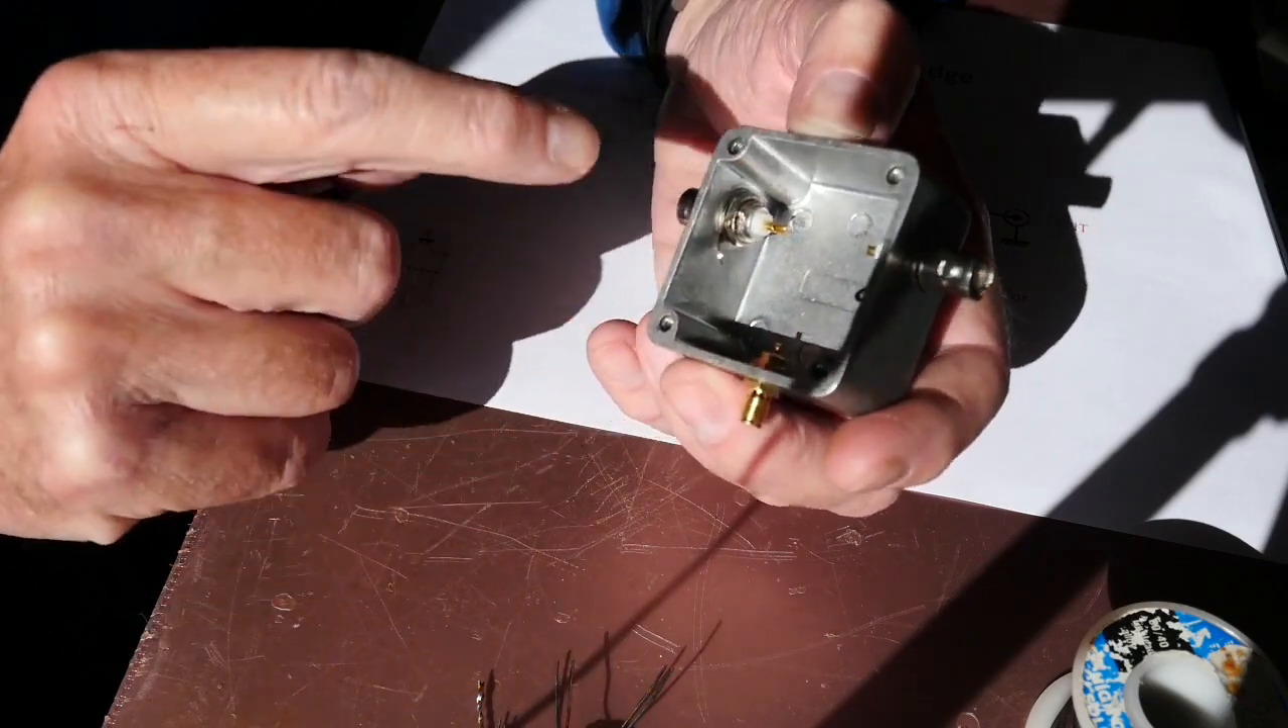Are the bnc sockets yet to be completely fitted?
No.